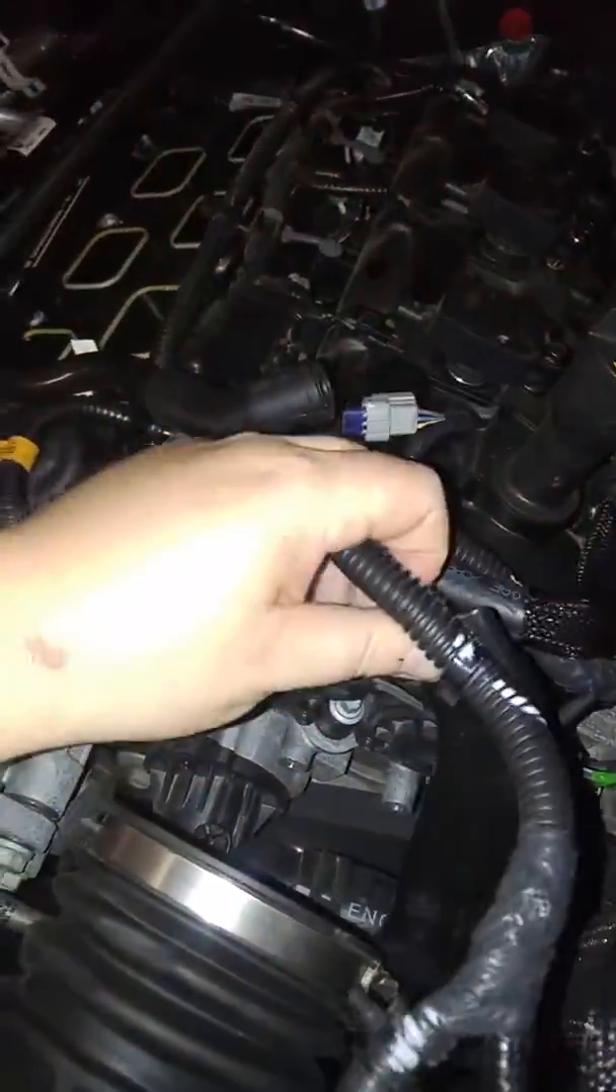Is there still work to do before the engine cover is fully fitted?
Yes.